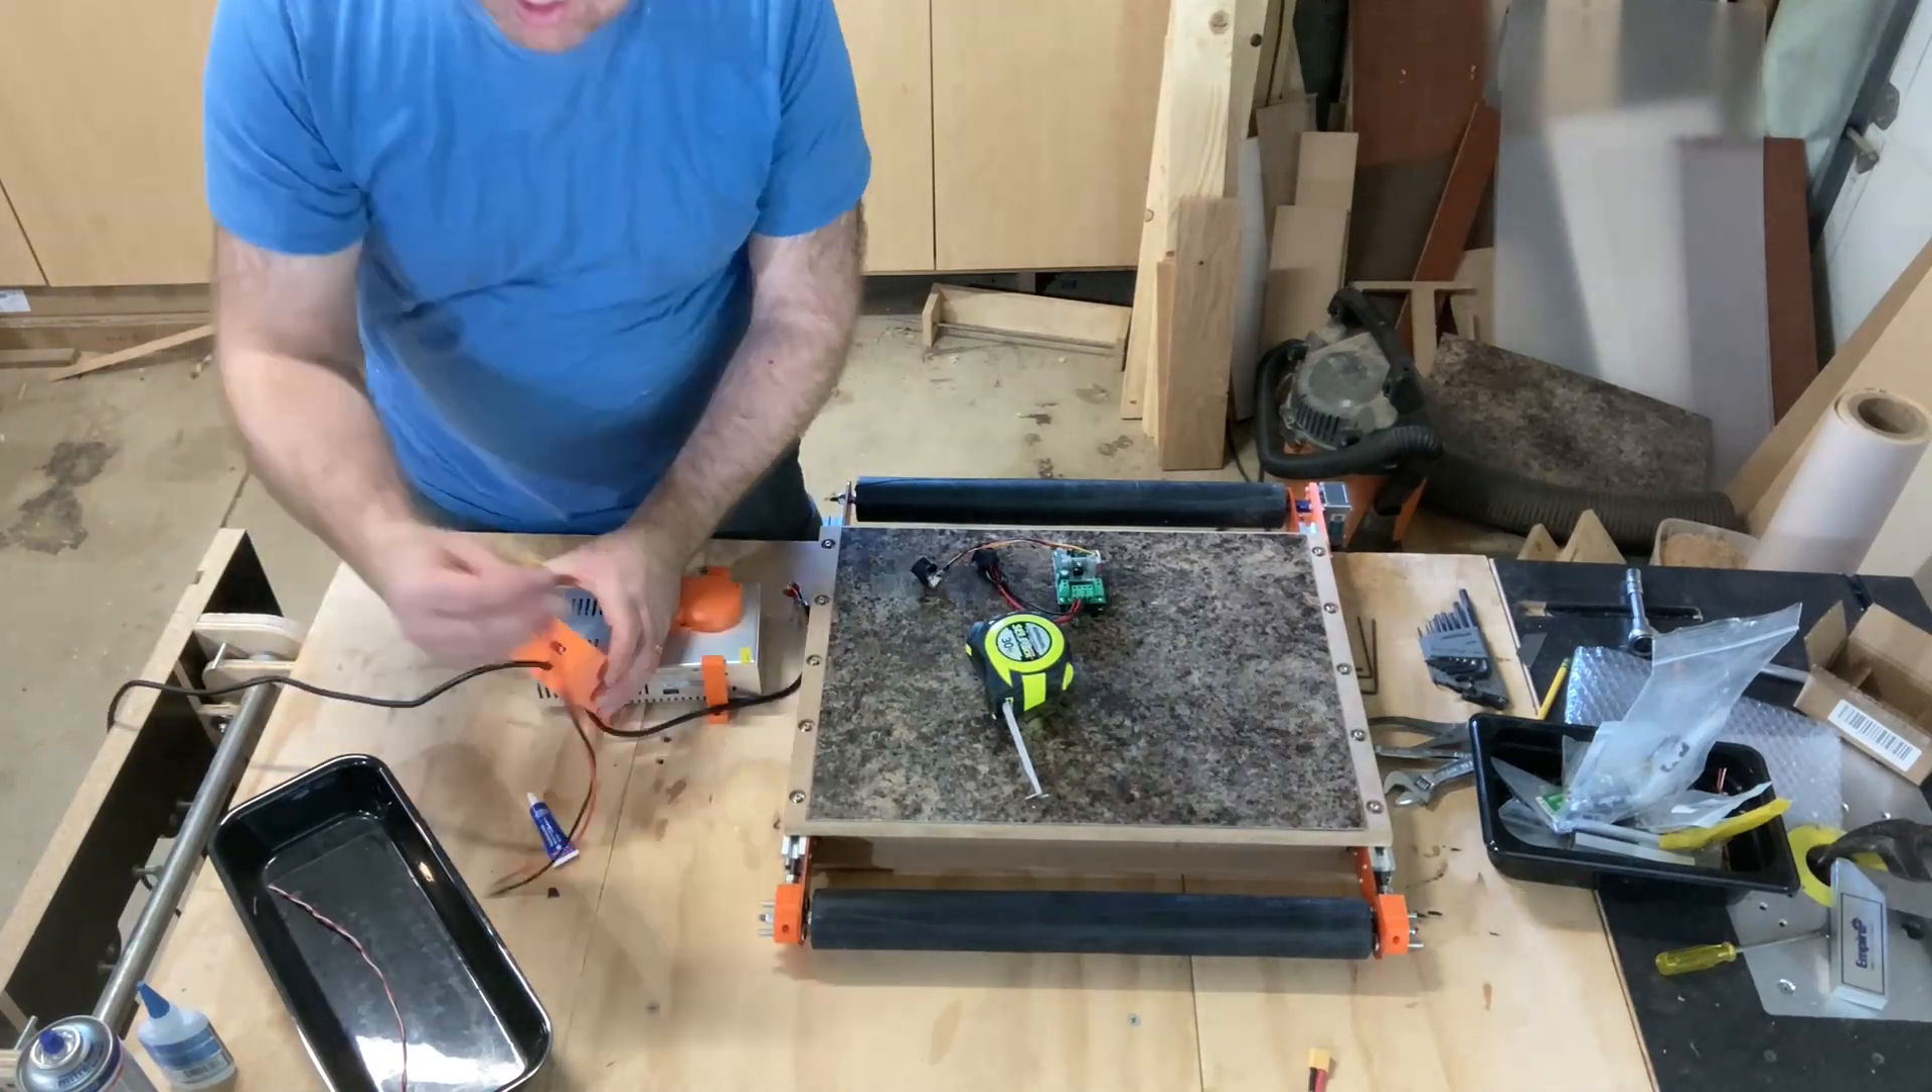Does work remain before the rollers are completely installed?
No.